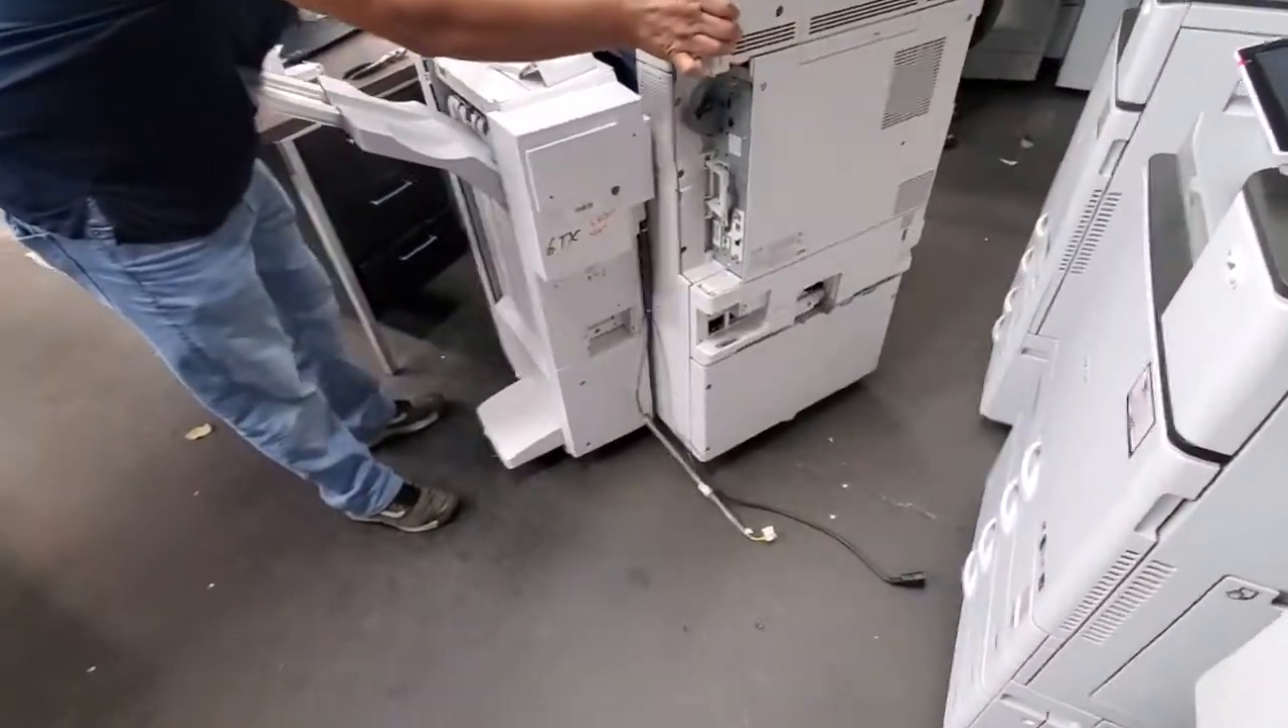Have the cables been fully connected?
No.